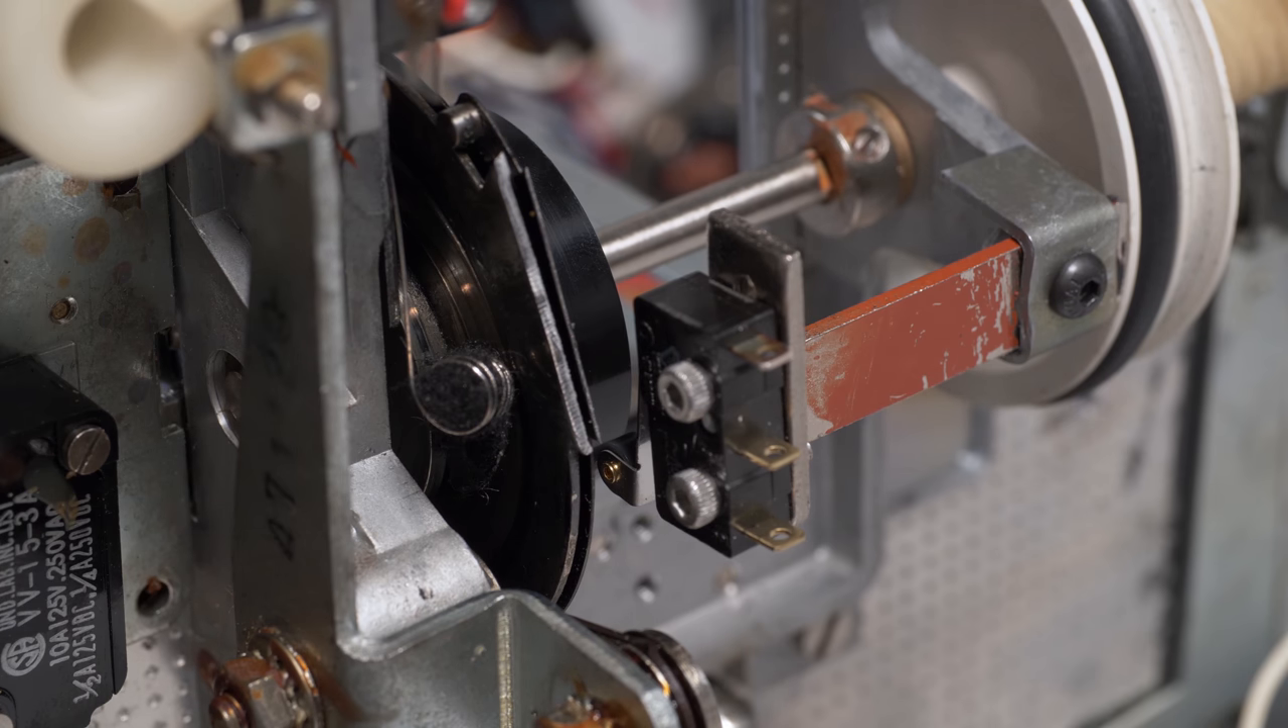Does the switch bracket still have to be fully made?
No.